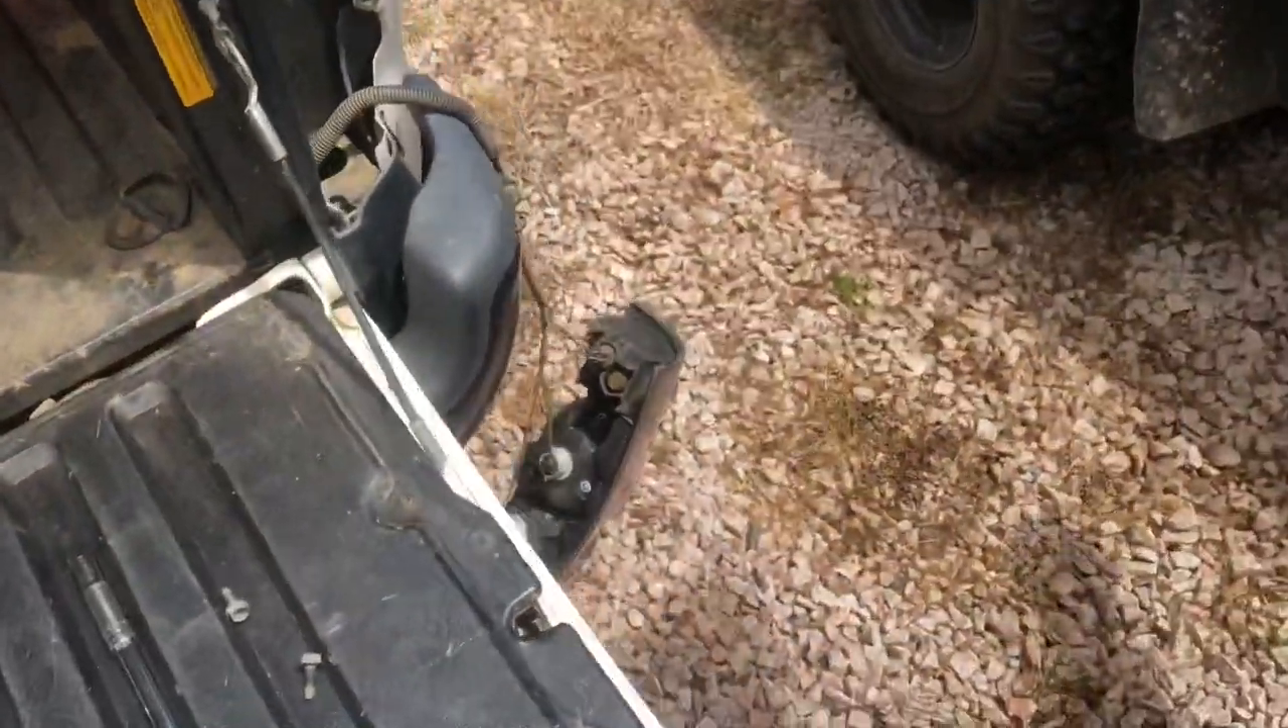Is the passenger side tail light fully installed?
No.